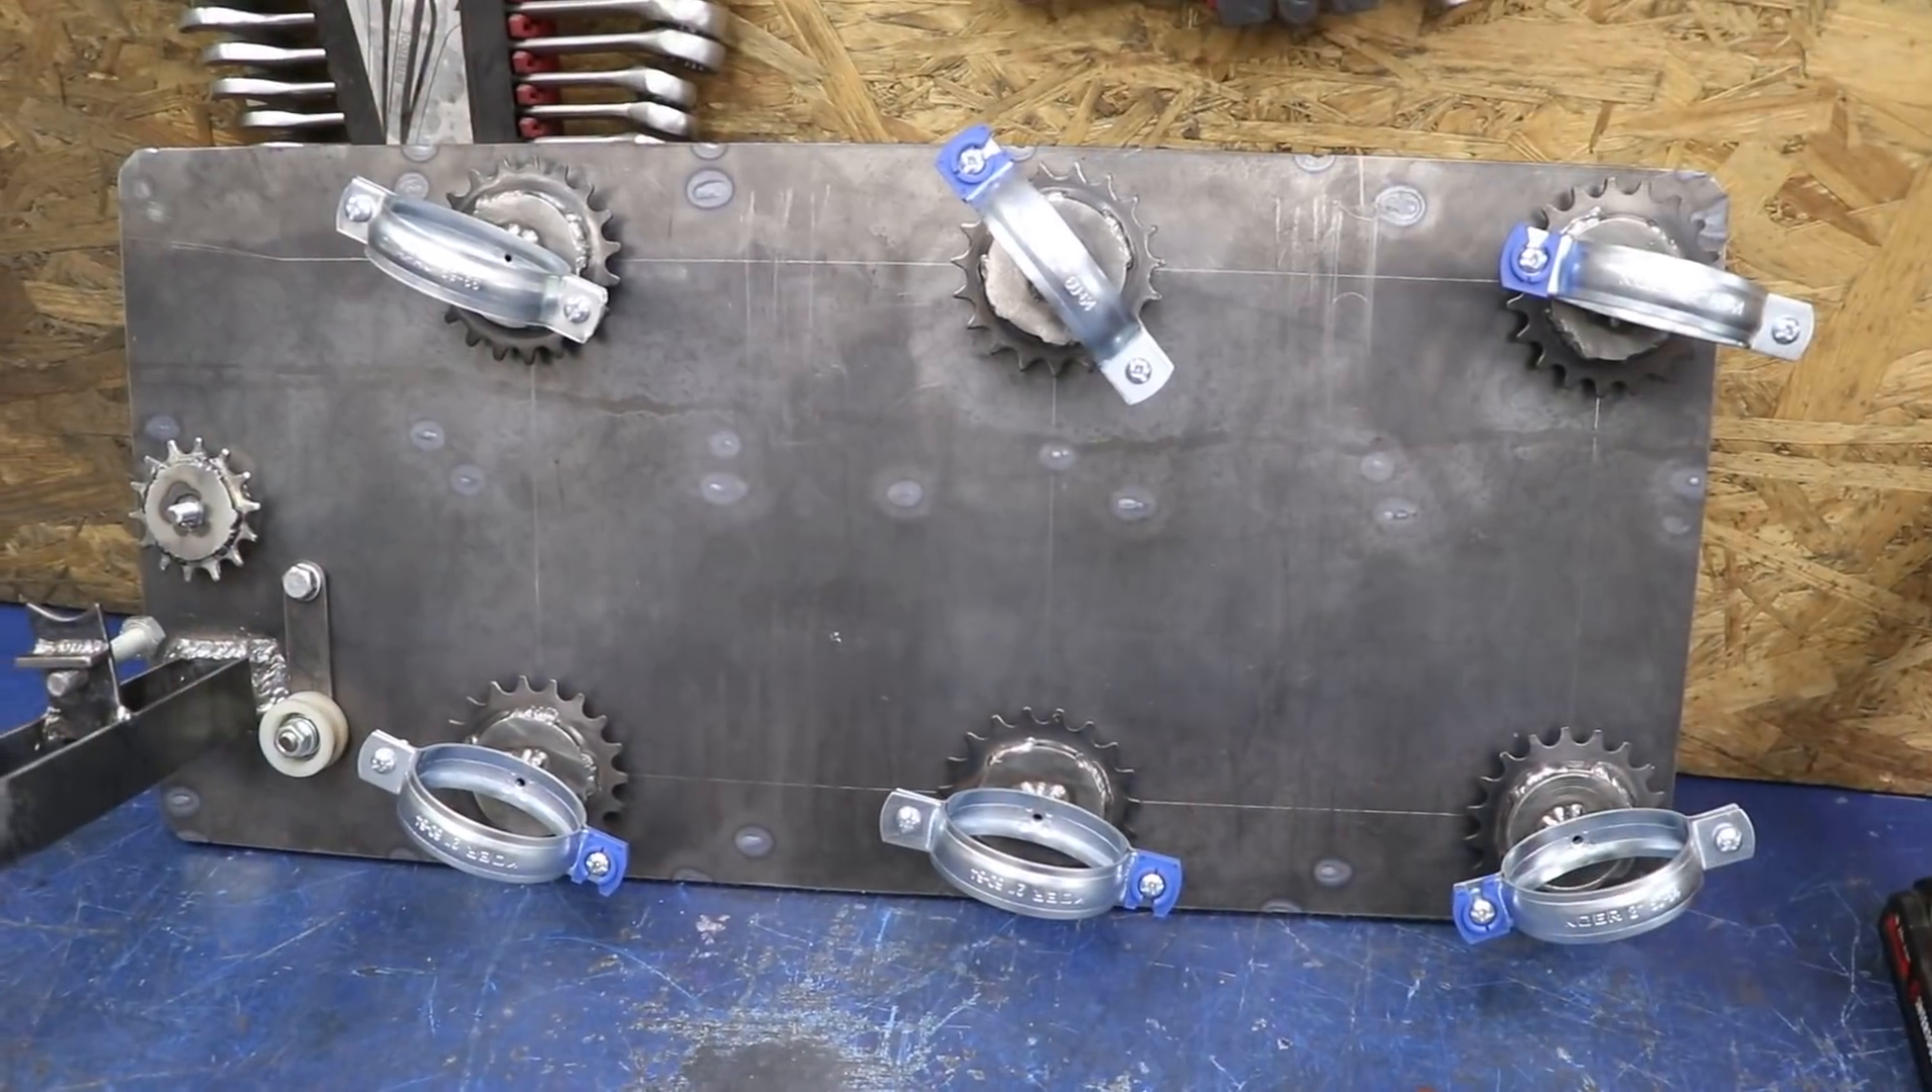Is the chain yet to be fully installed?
Yes.